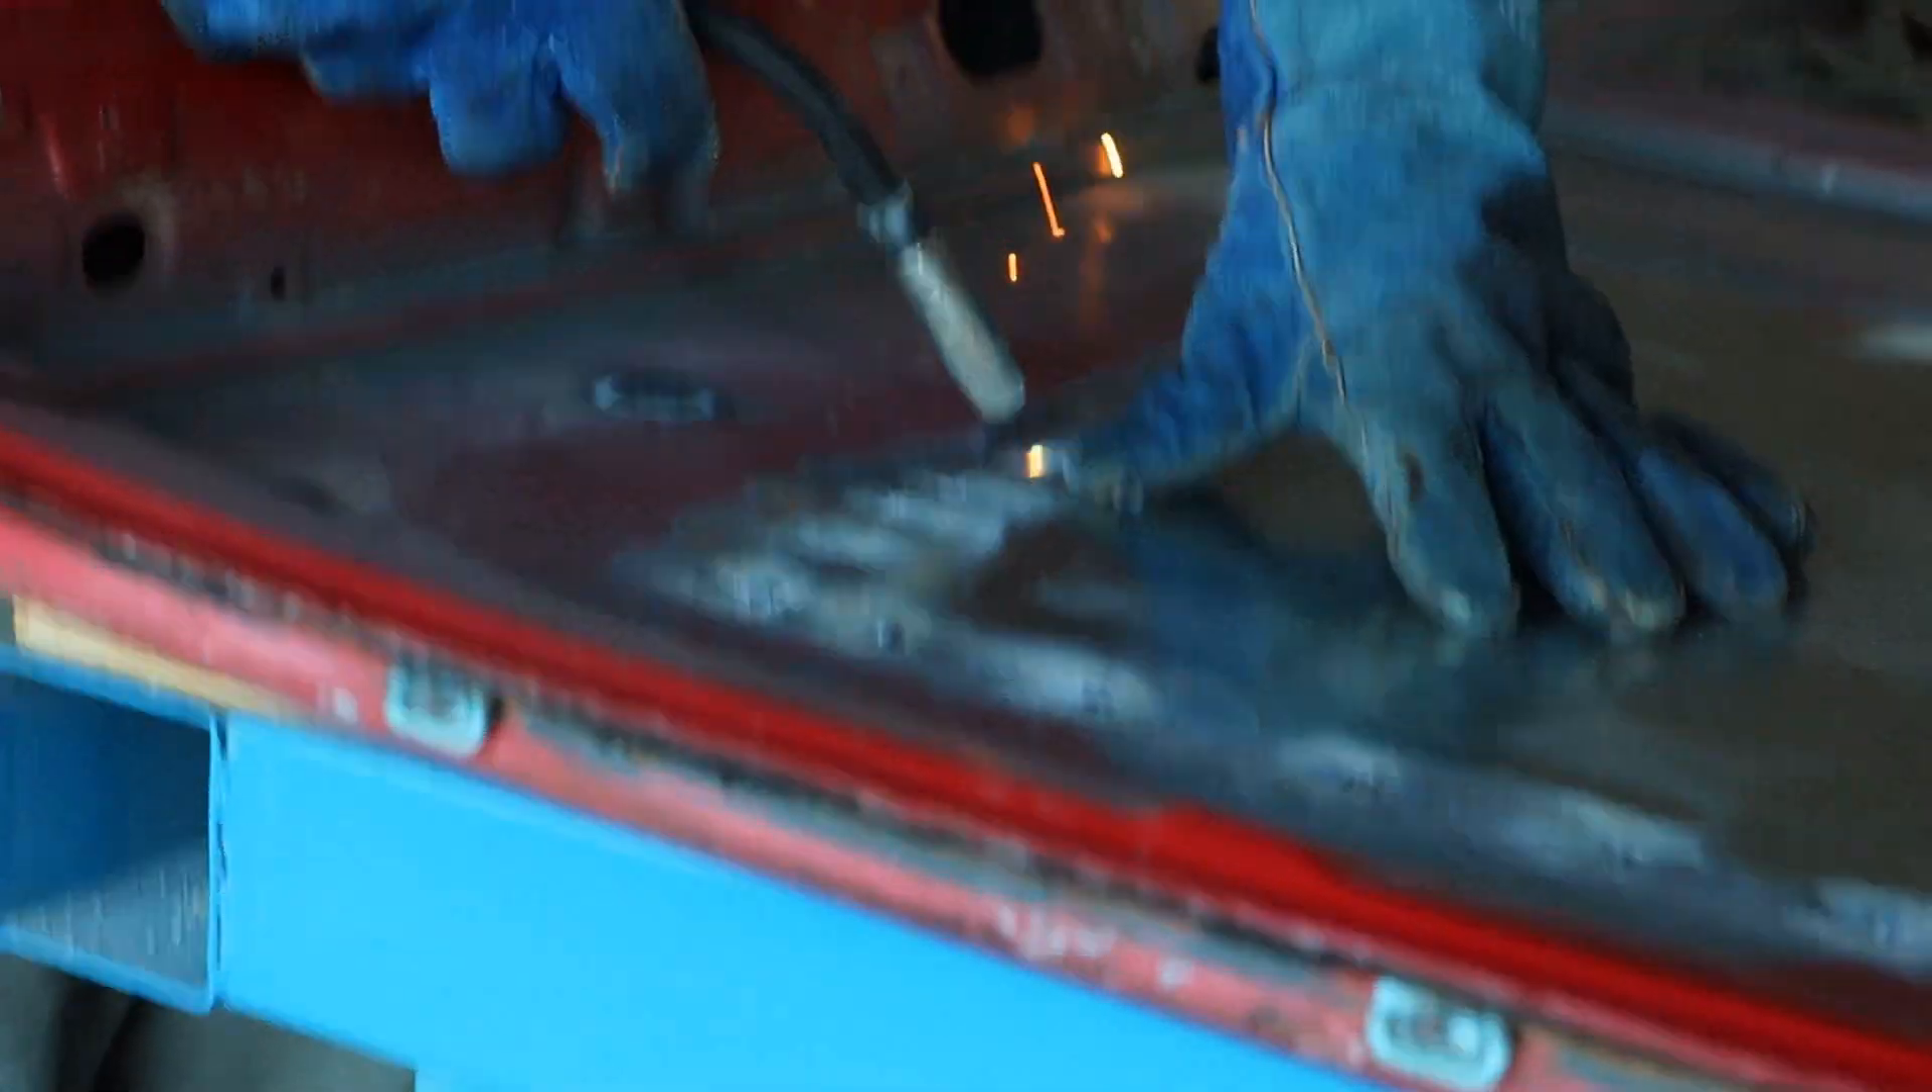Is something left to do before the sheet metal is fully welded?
Yes.